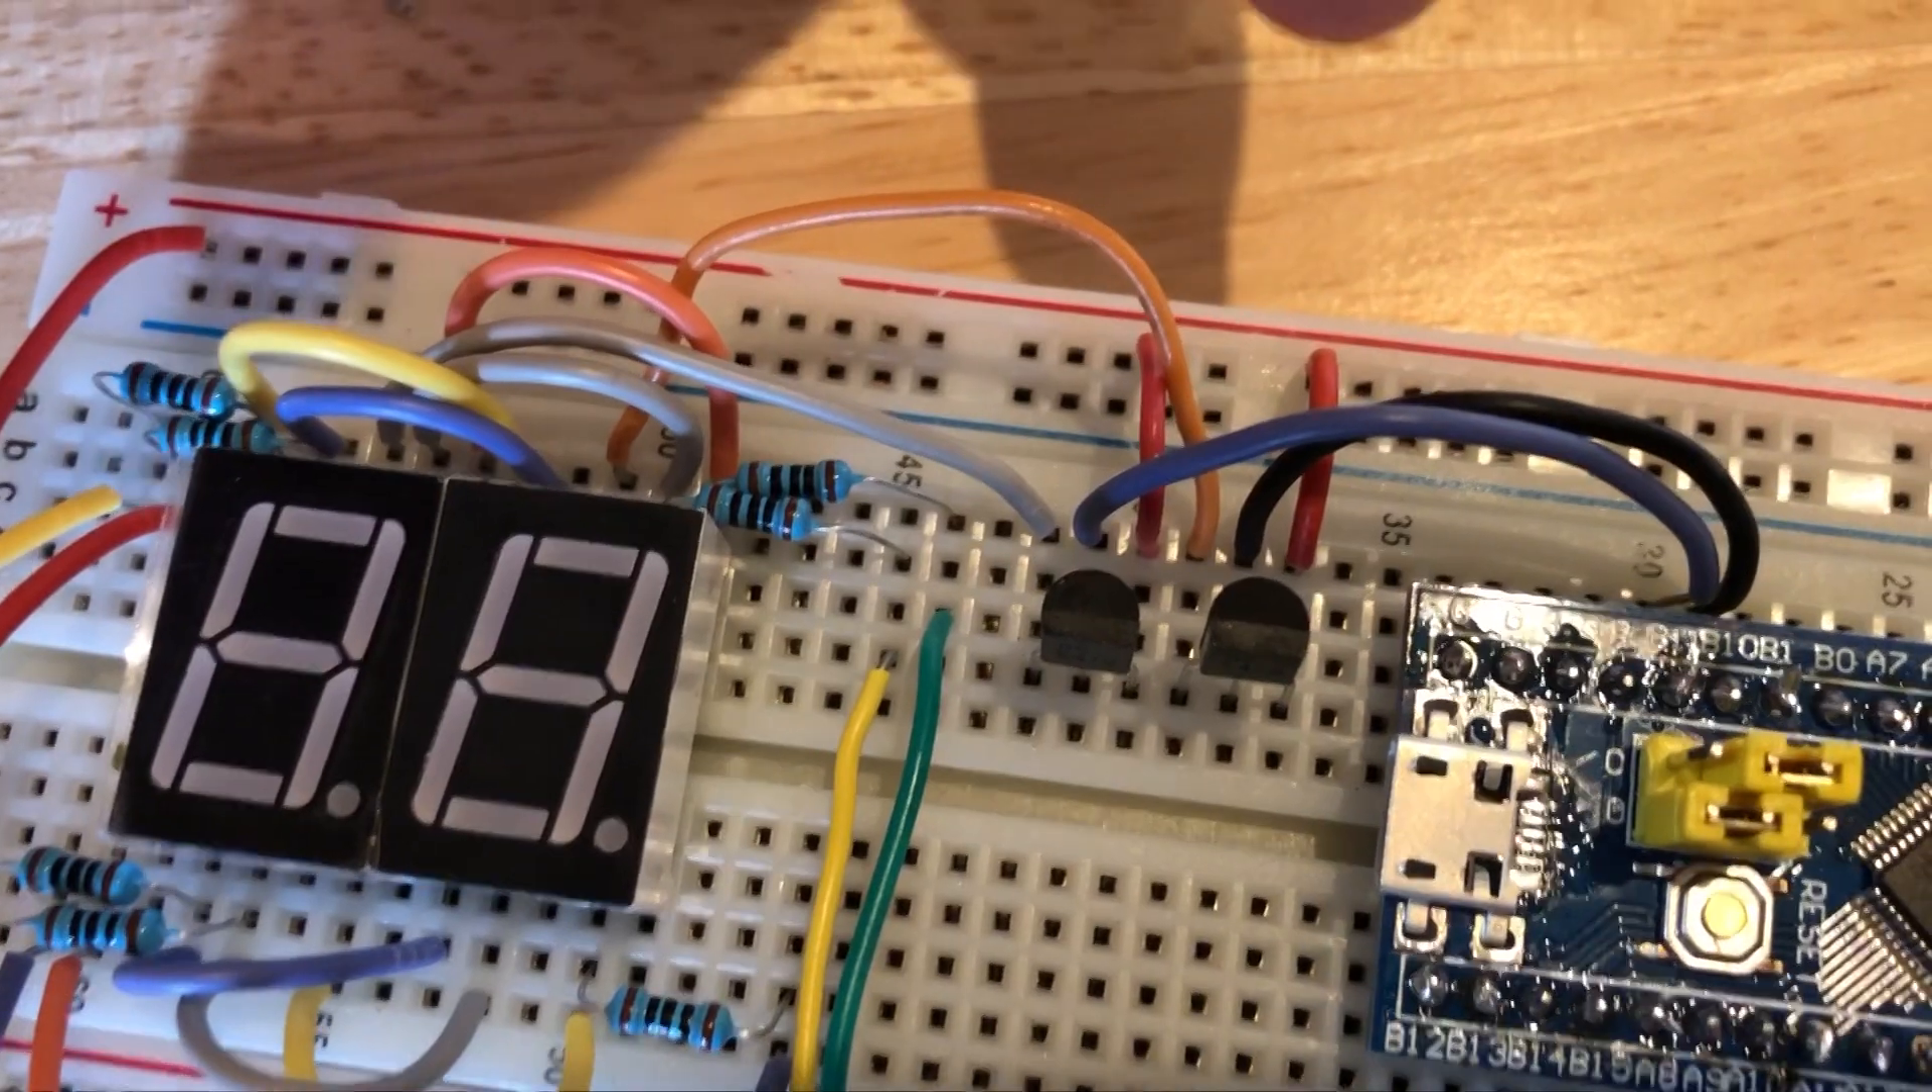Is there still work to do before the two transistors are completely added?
No.